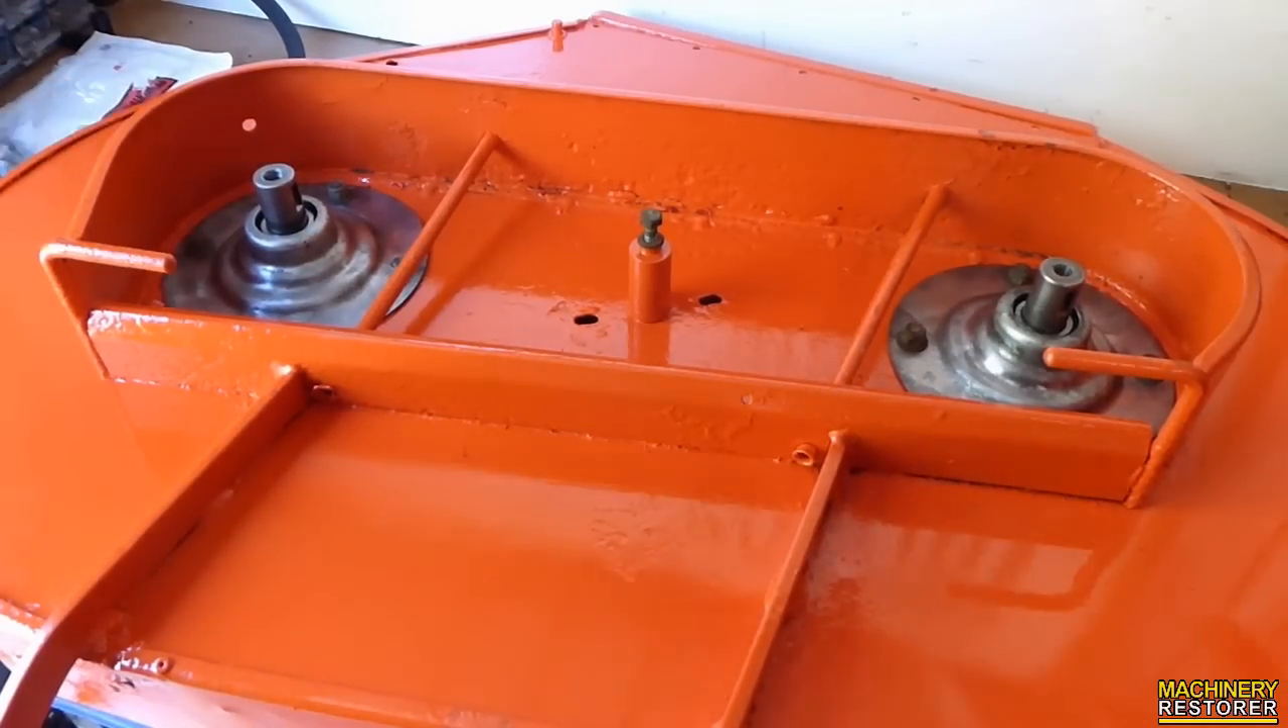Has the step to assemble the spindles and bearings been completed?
Yes.